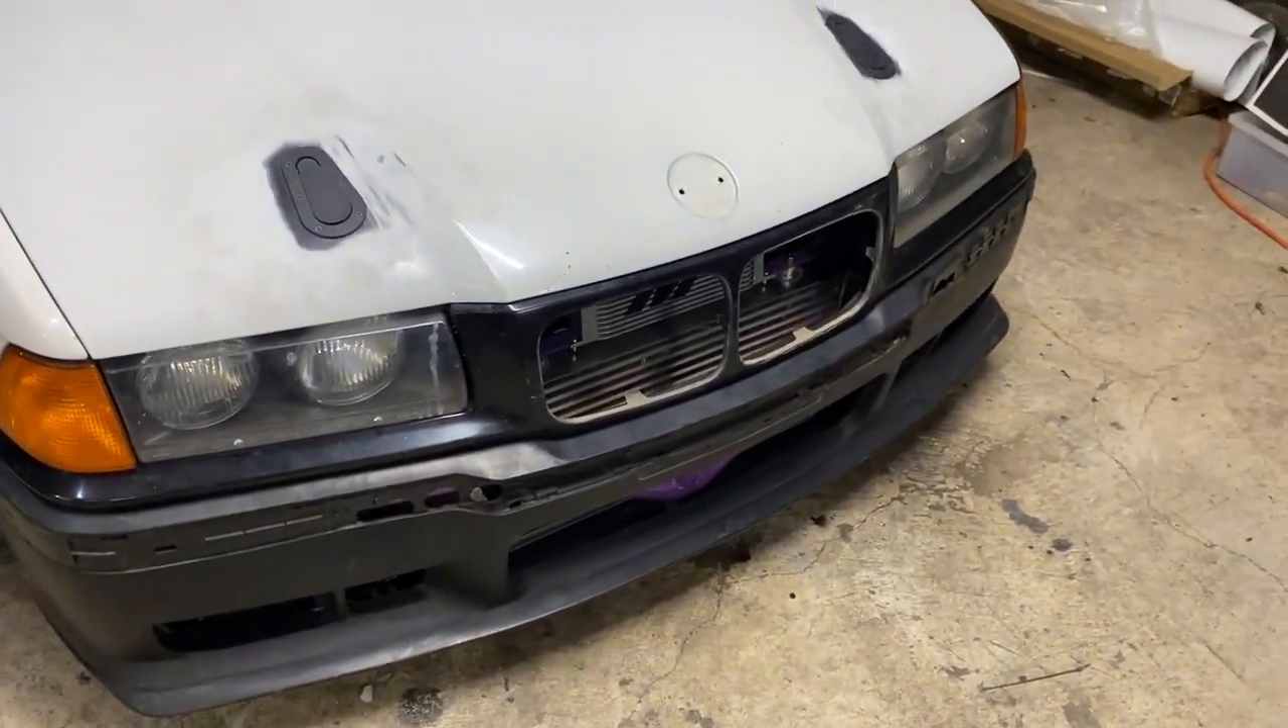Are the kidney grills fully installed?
No.